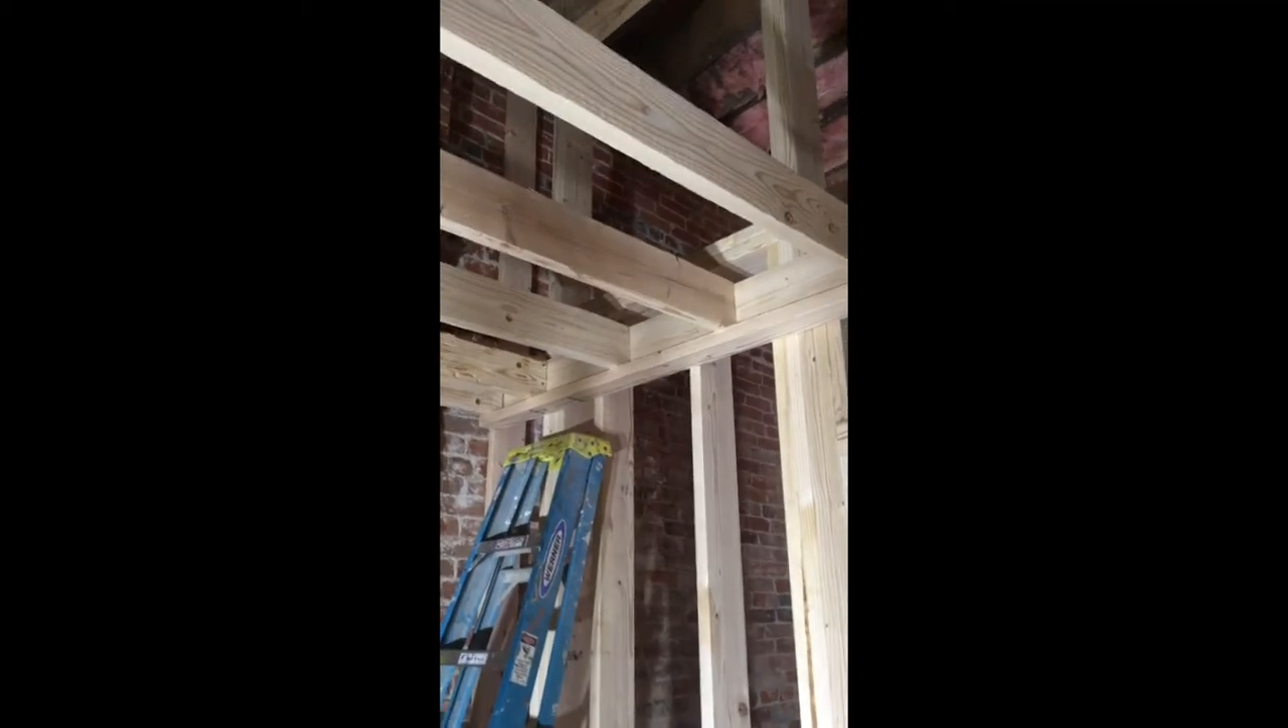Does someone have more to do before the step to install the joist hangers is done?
Yes.